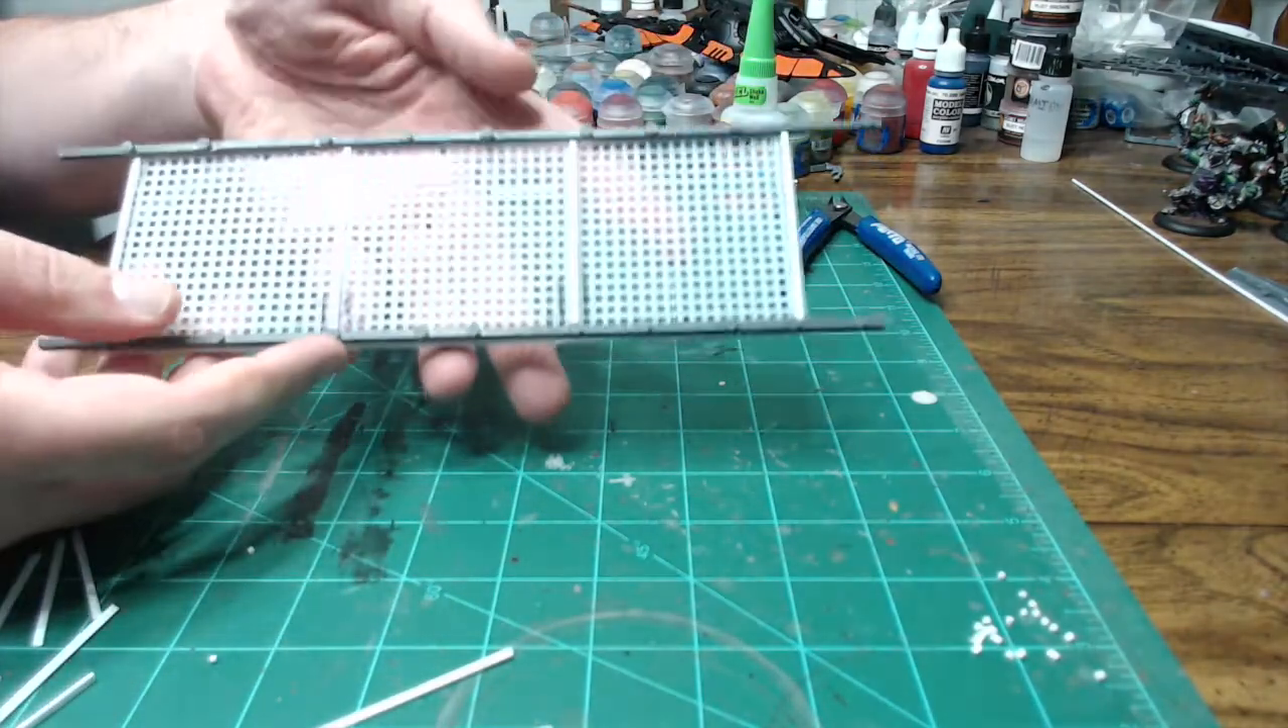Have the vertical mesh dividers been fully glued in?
Yes.